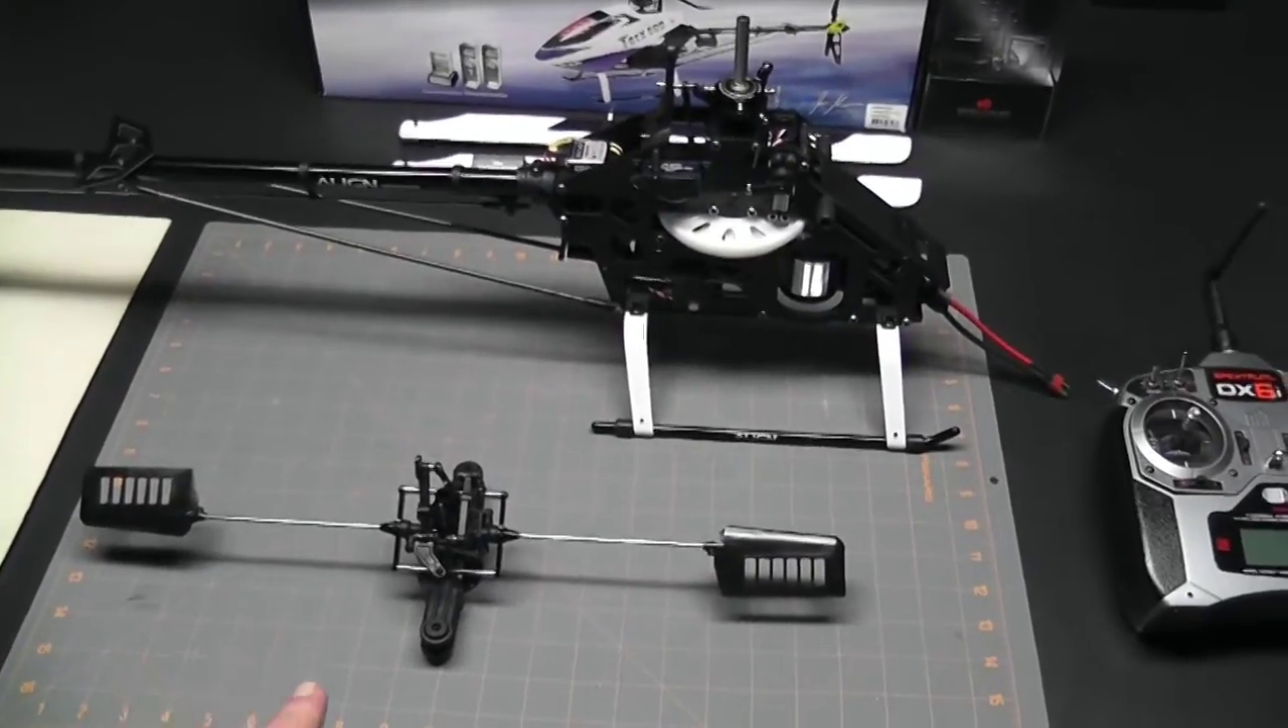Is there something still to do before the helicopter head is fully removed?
No.